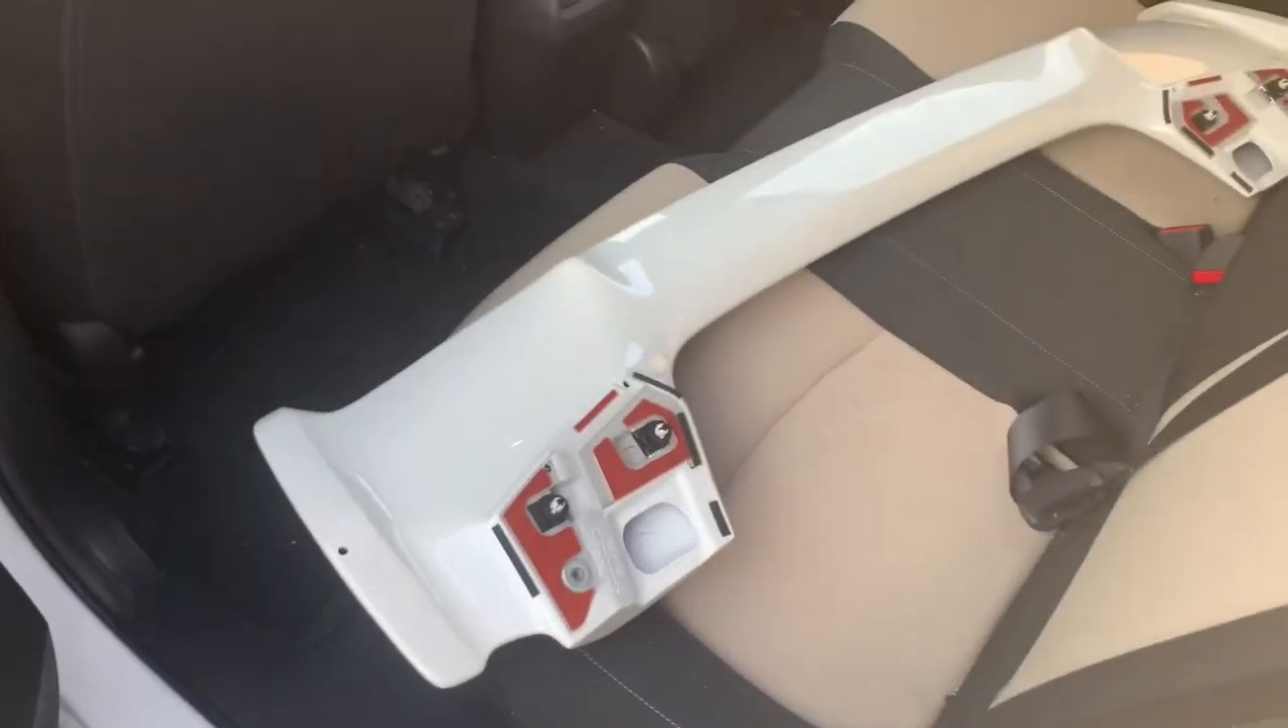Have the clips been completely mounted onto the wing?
Yes.